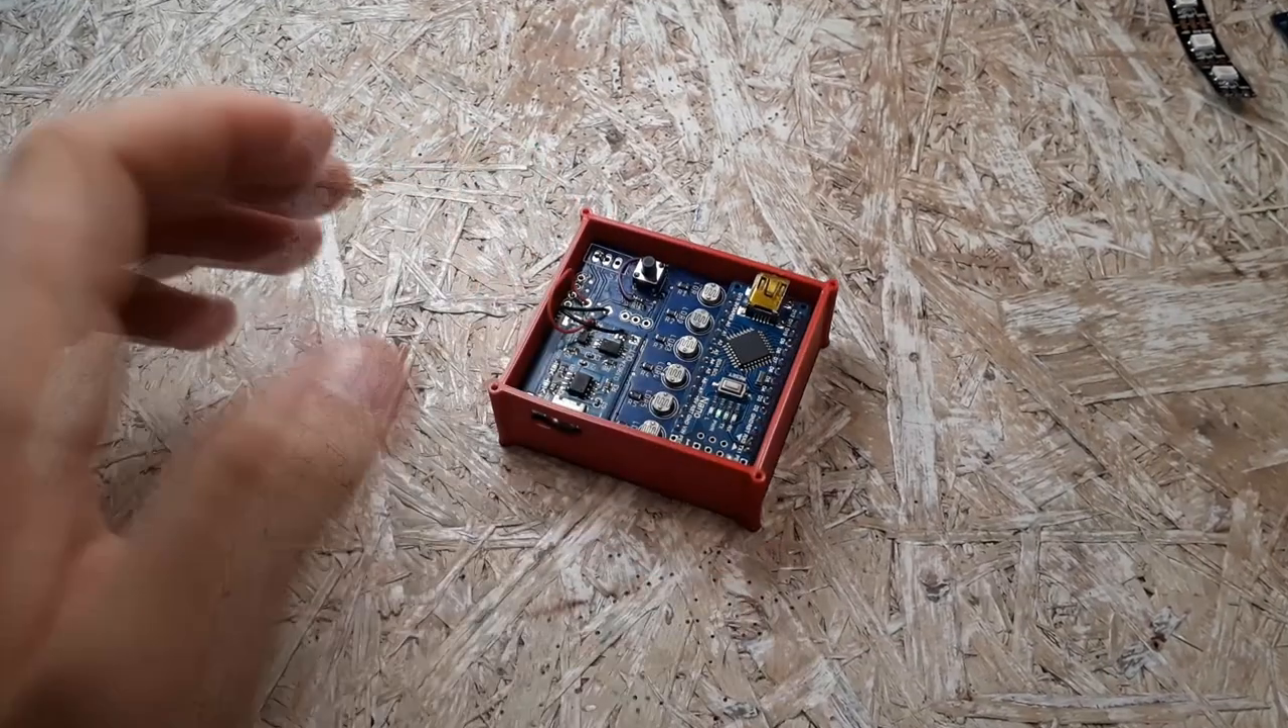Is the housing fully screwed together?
No.